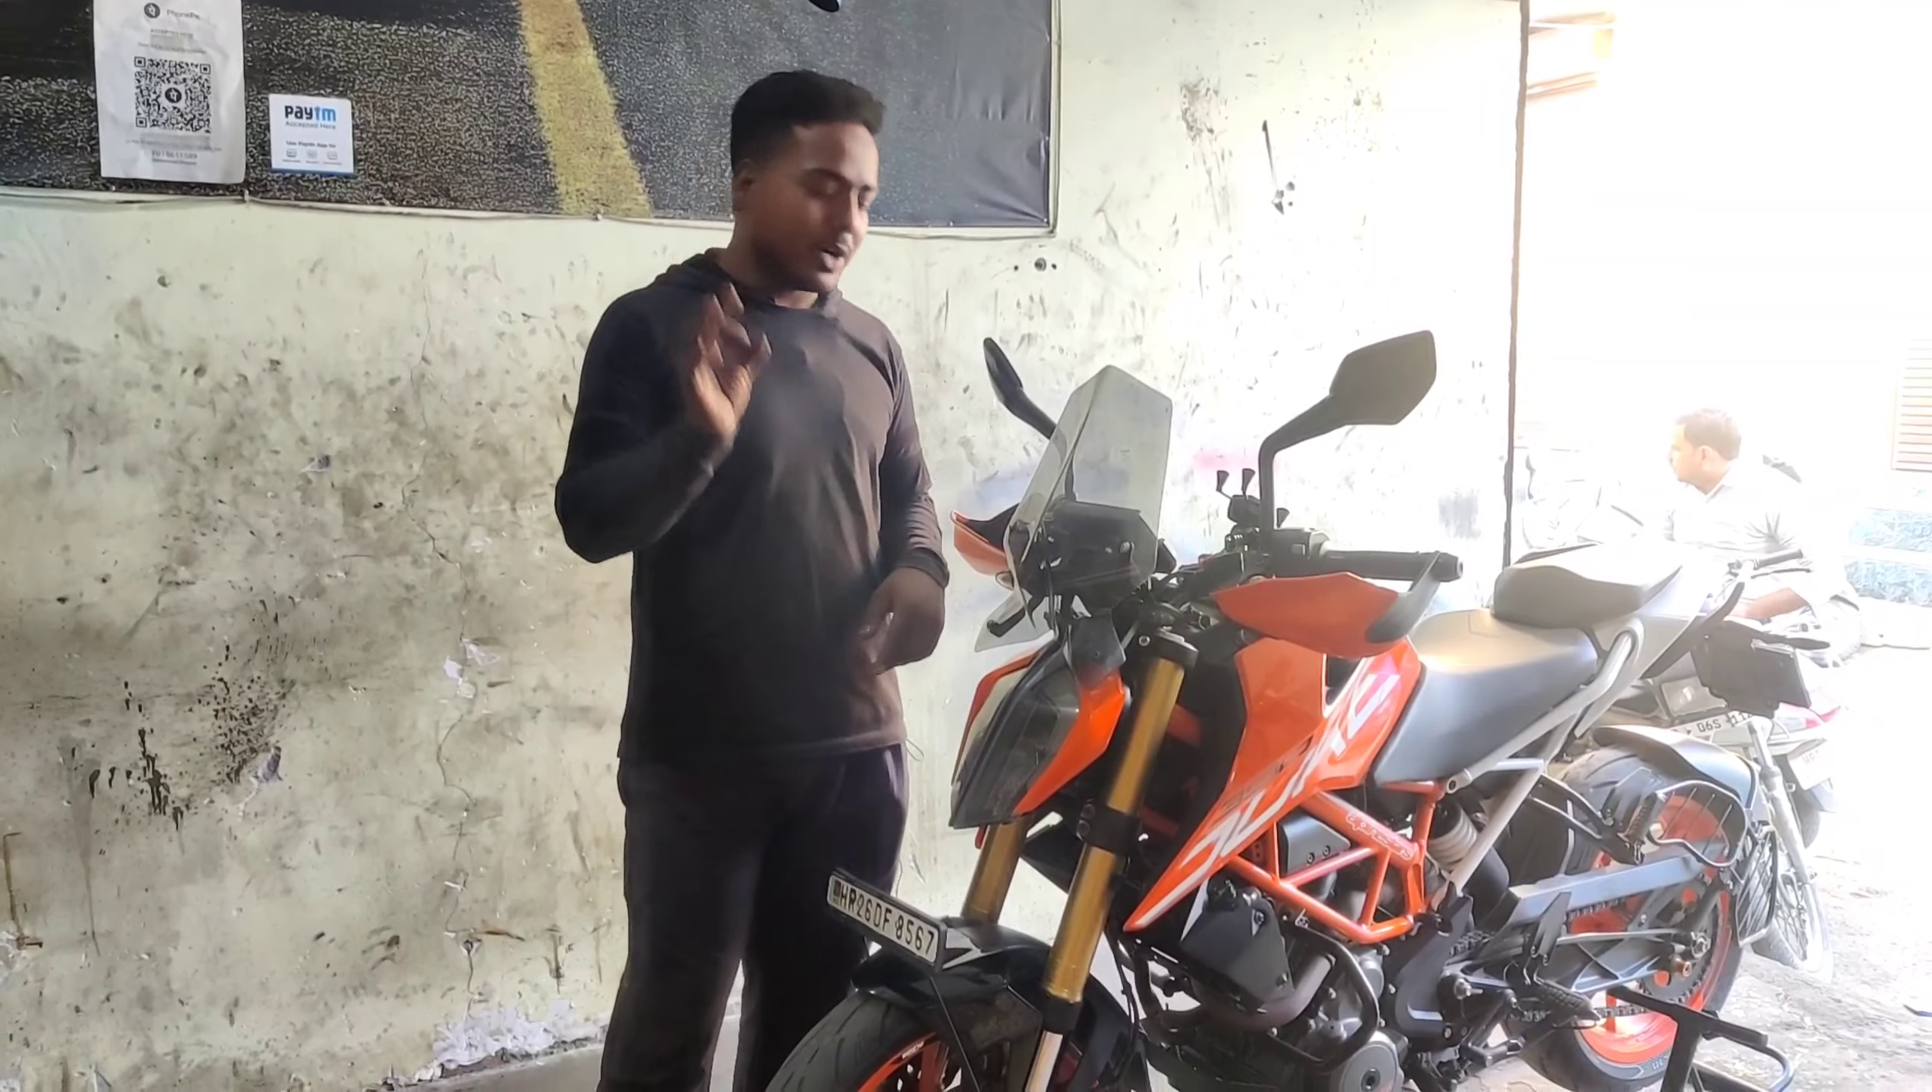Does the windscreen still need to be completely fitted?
No.